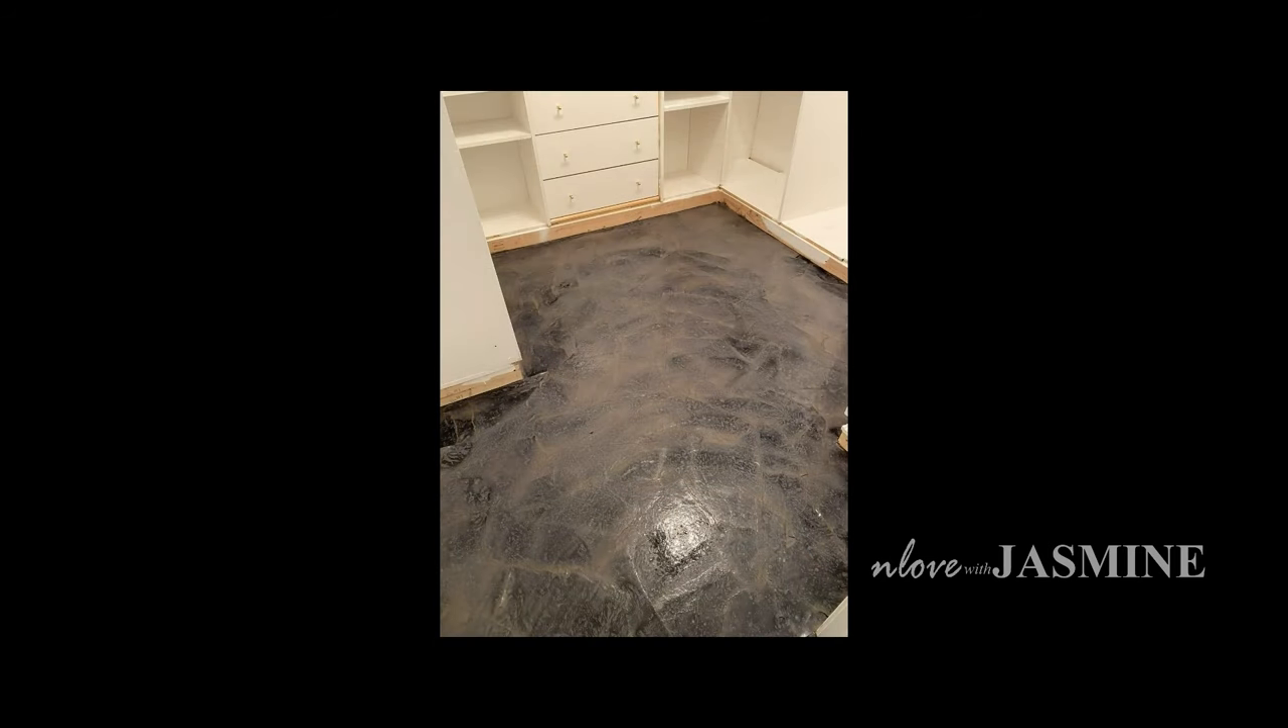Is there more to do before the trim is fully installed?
Yes.